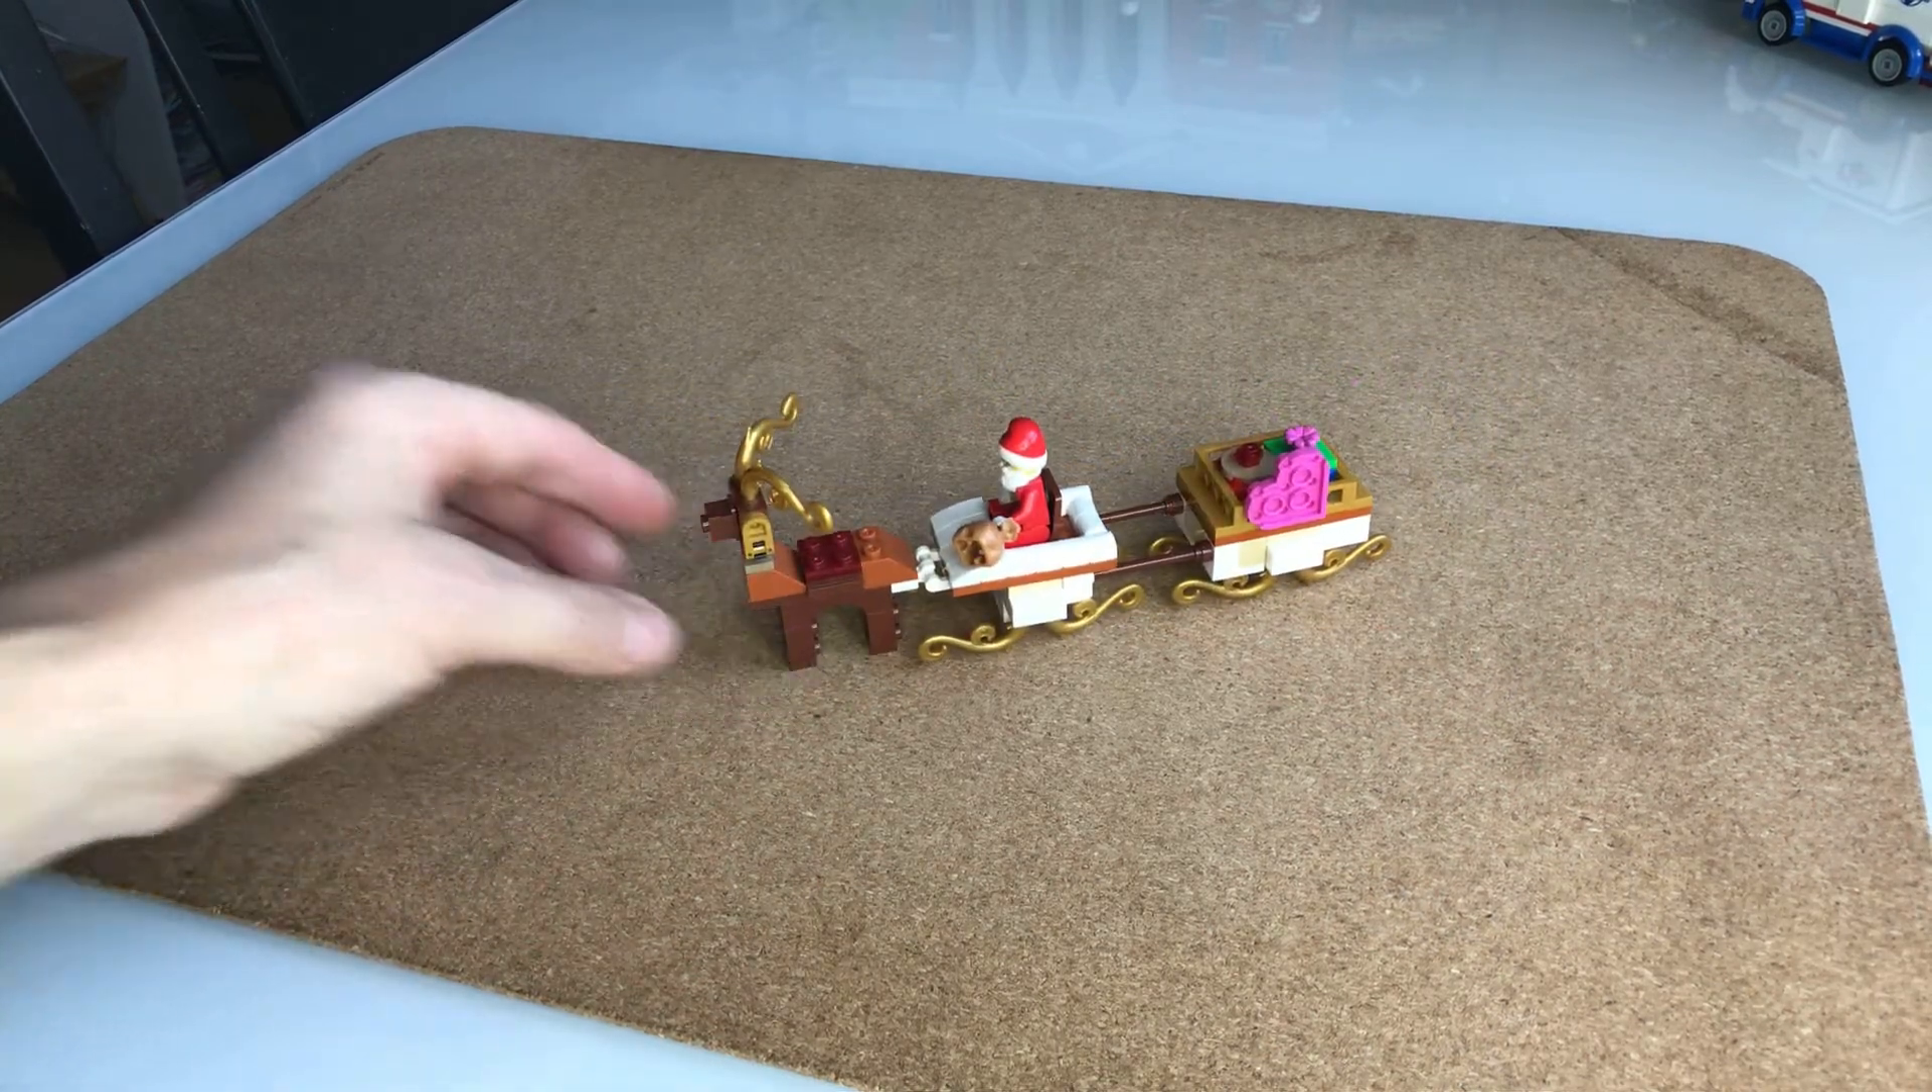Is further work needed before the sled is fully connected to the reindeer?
No.